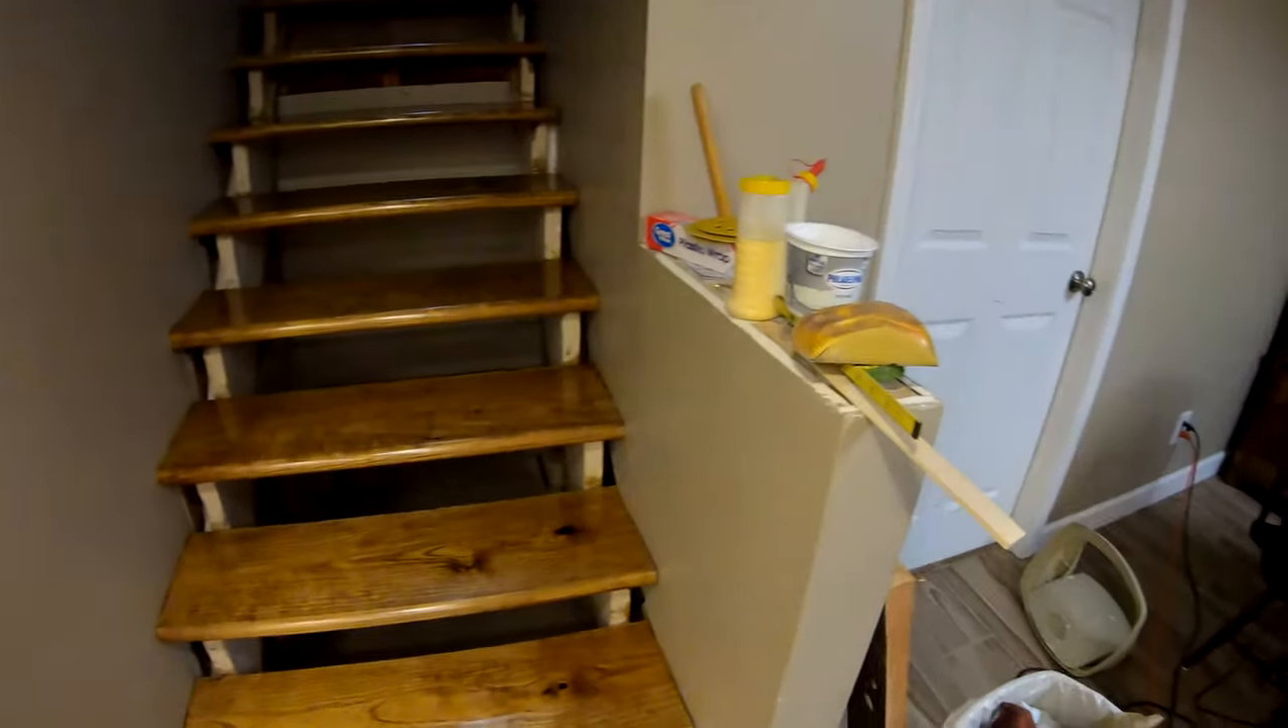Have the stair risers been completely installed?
No.